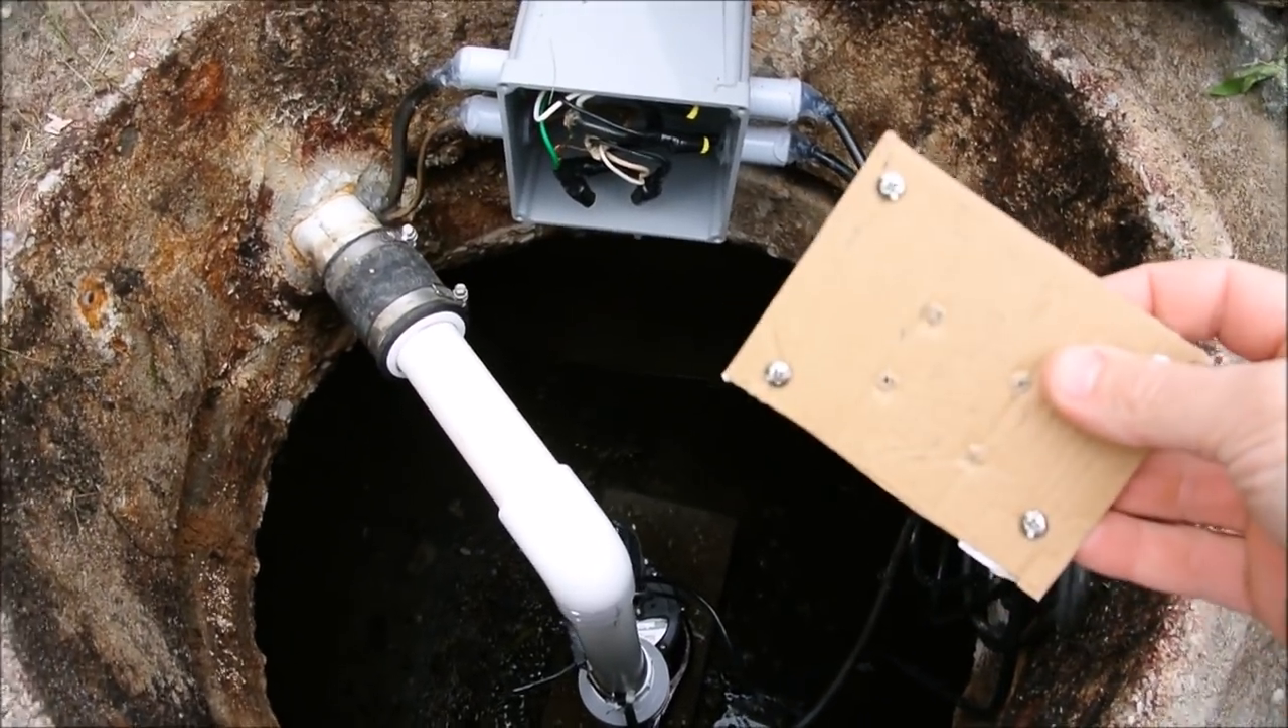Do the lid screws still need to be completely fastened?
Yes.